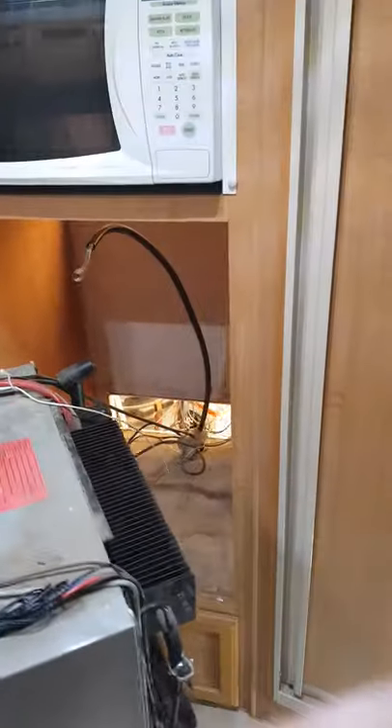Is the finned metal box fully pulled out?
Yes.